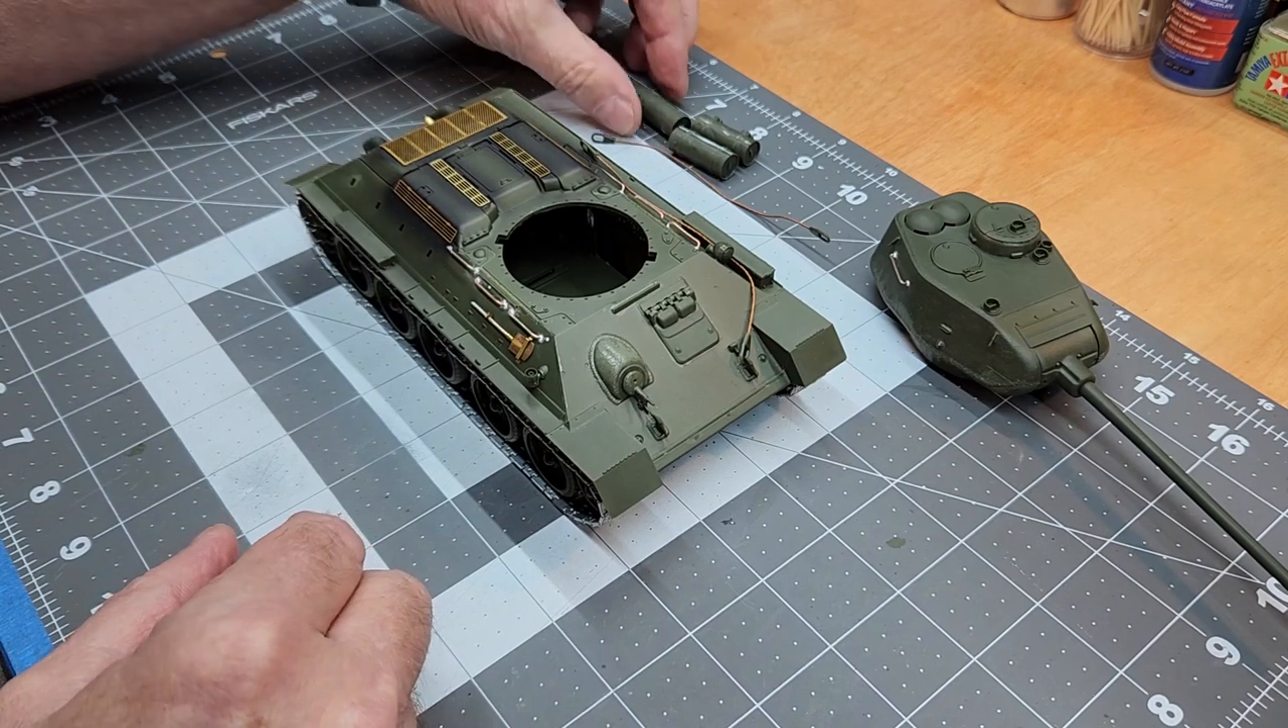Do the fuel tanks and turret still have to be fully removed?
No.